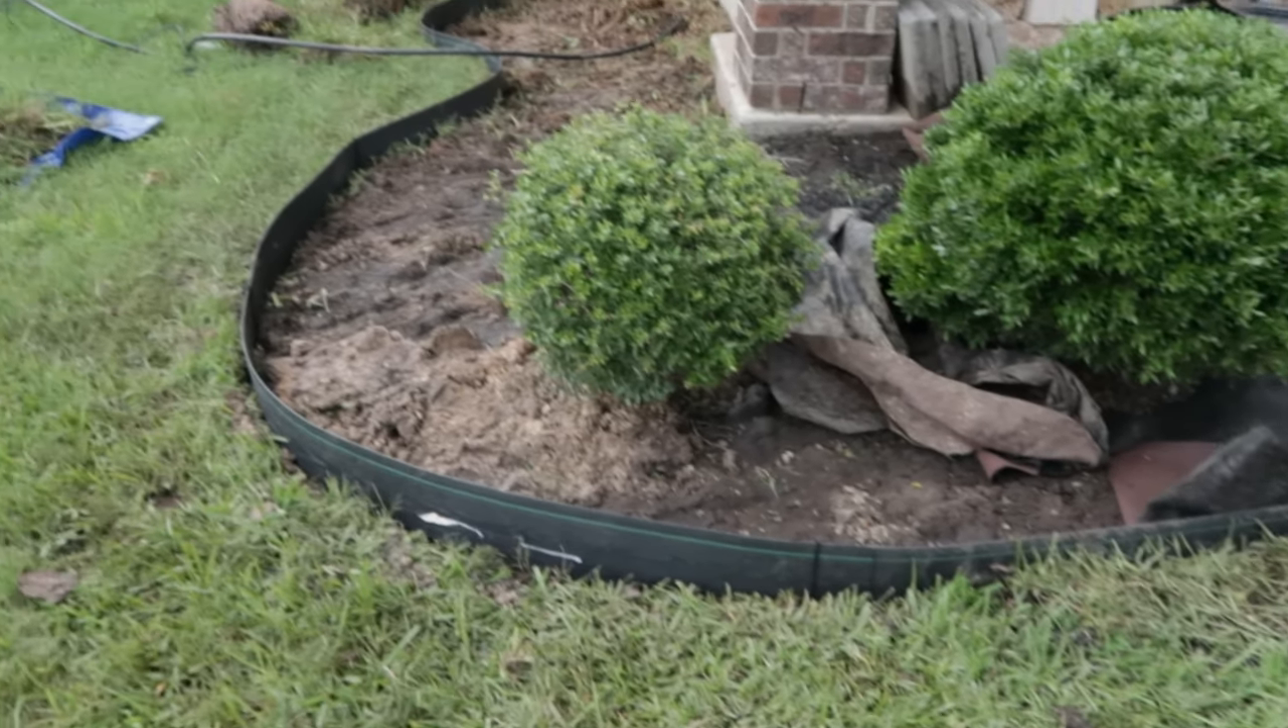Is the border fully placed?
Yes.